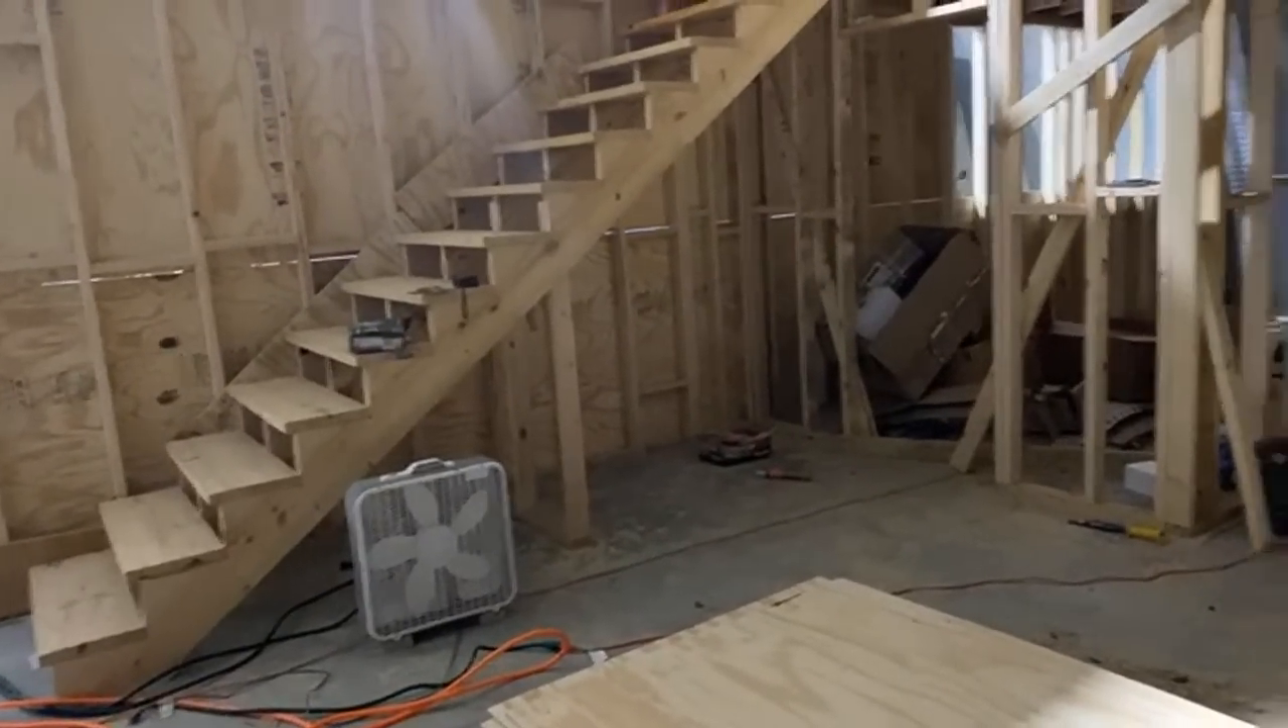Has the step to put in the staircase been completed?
Yes.